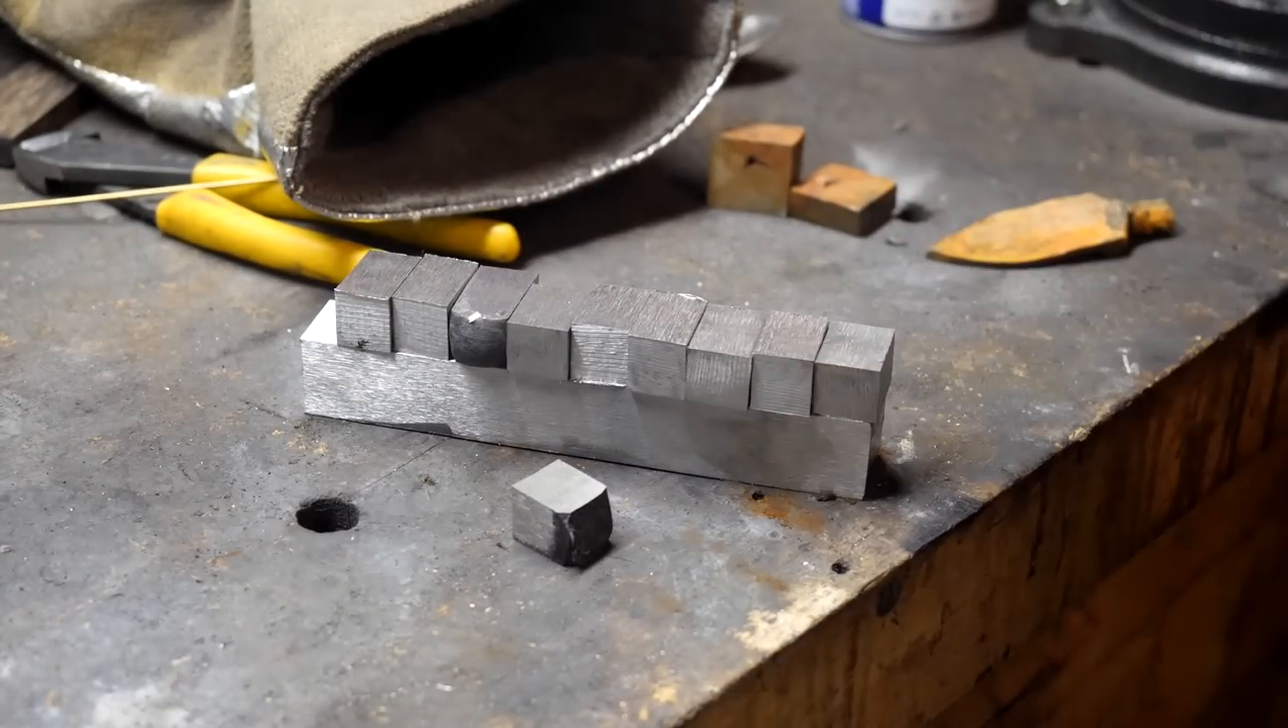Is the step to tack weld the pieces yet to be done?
Yes.